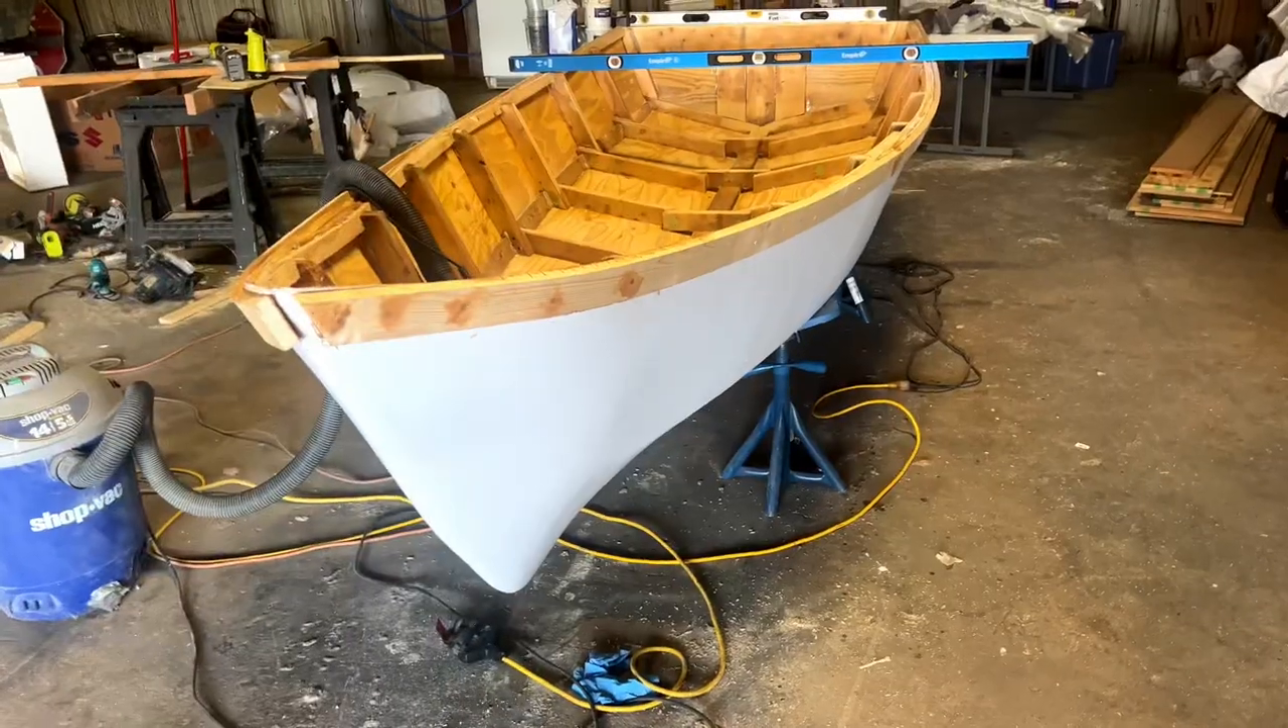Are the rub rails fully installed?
Yes.